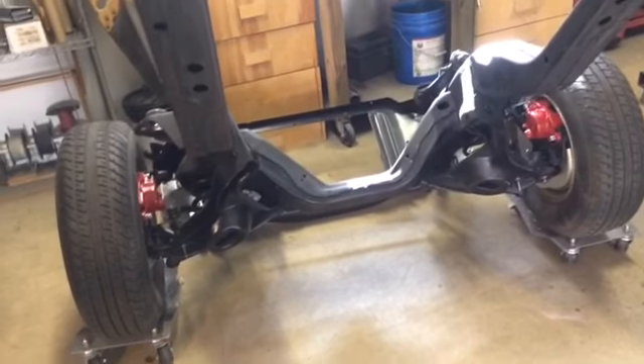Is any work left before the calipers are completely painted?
No.